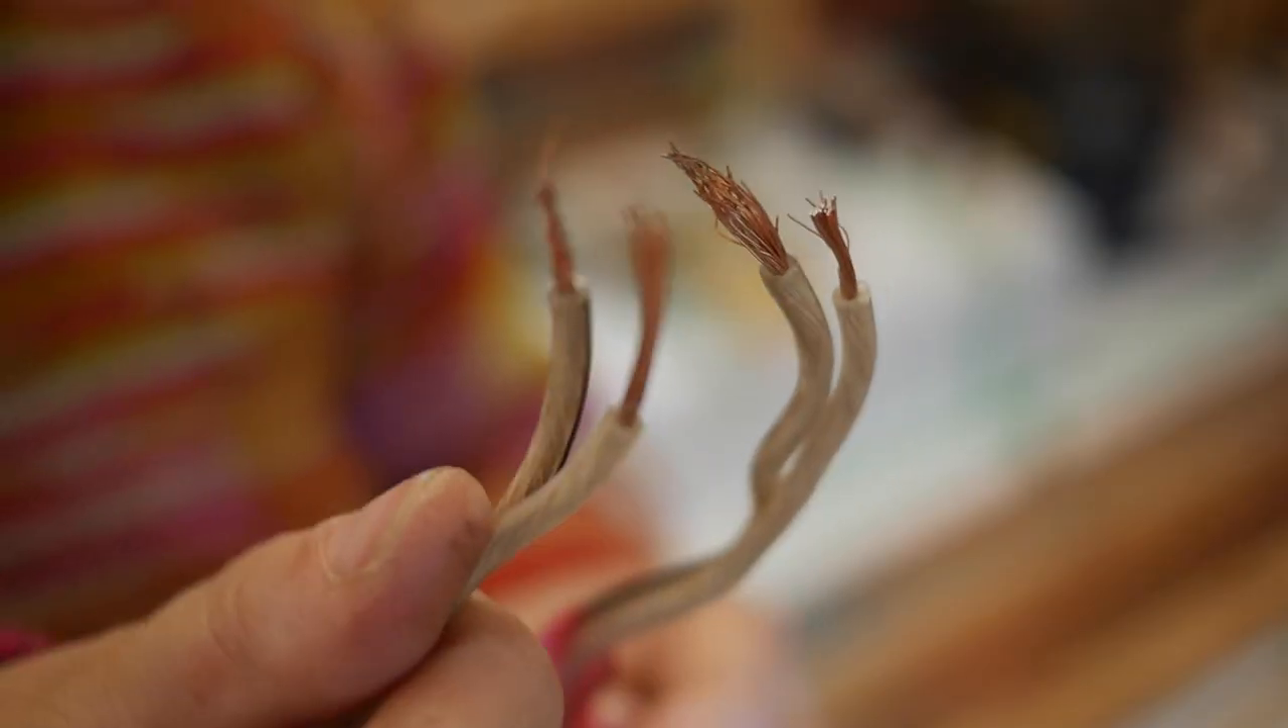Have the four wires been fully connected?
No.